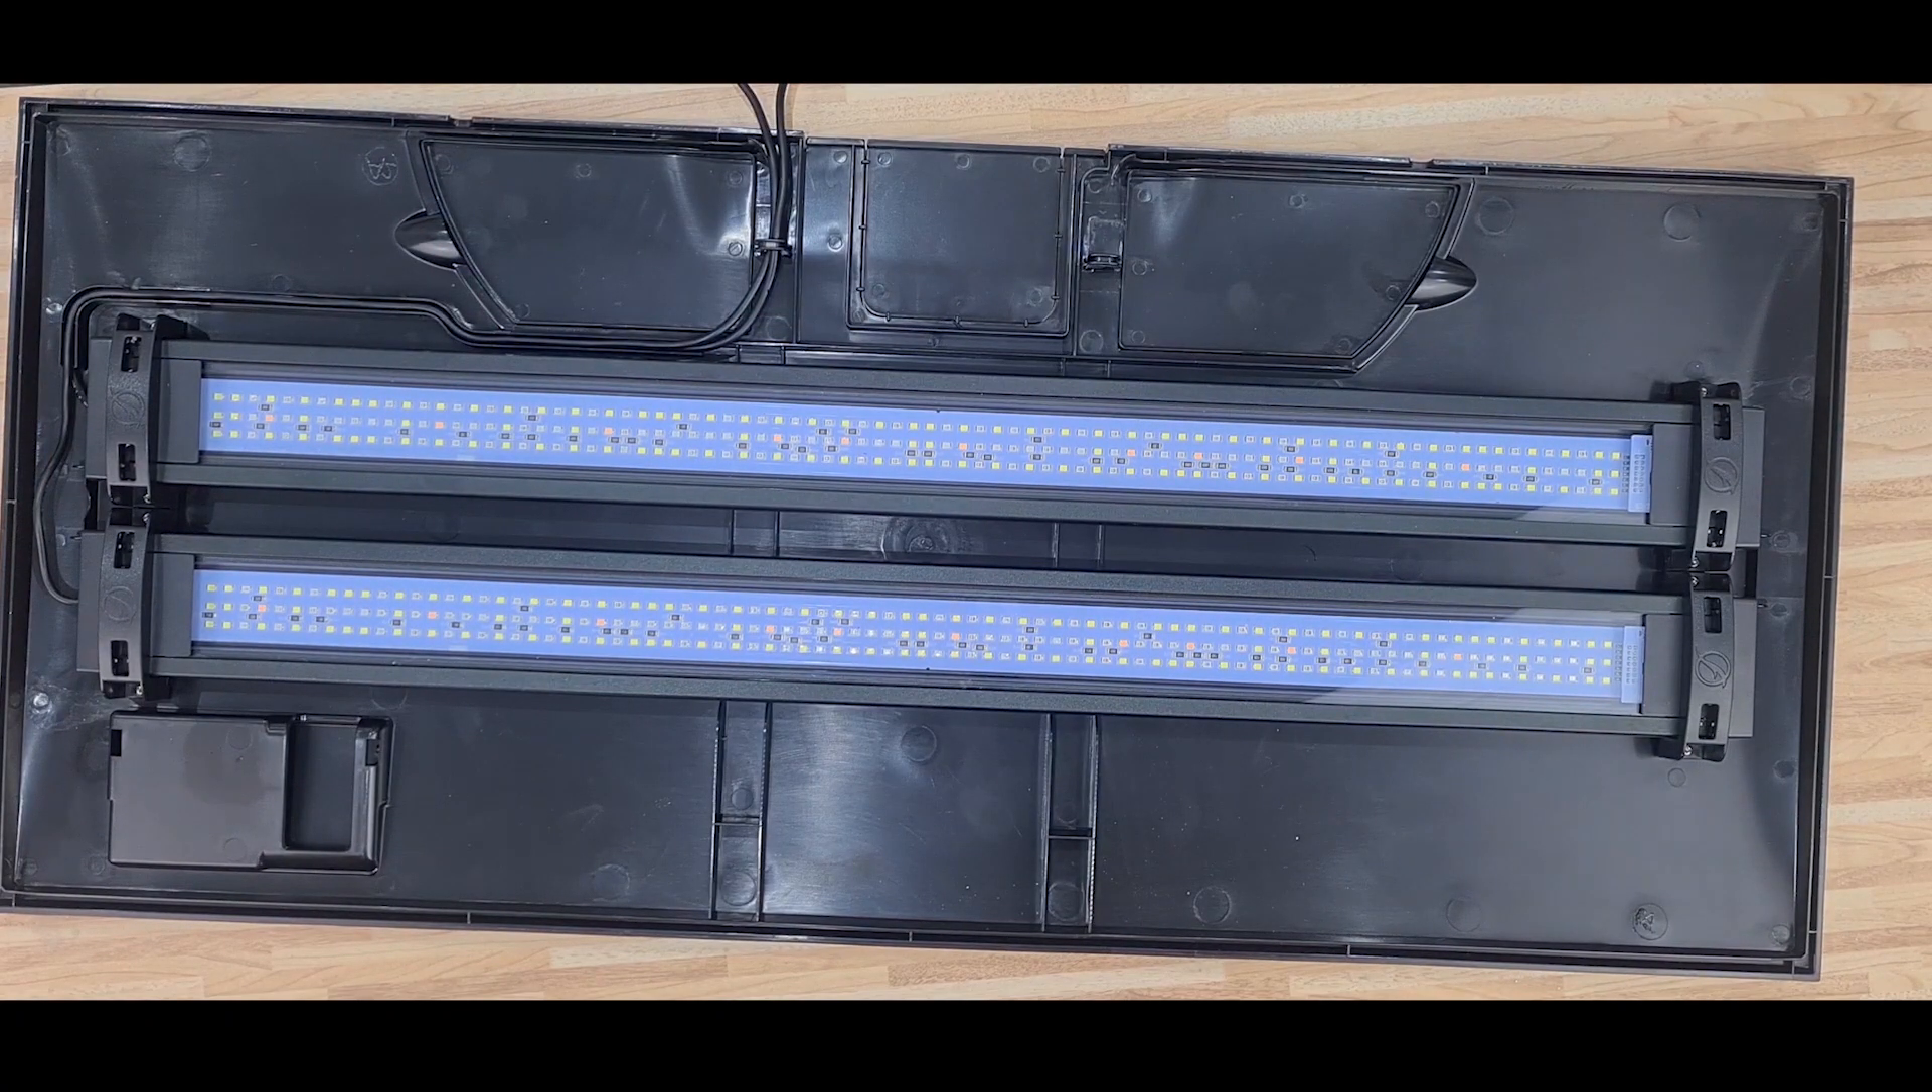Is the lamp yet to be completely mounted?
No.